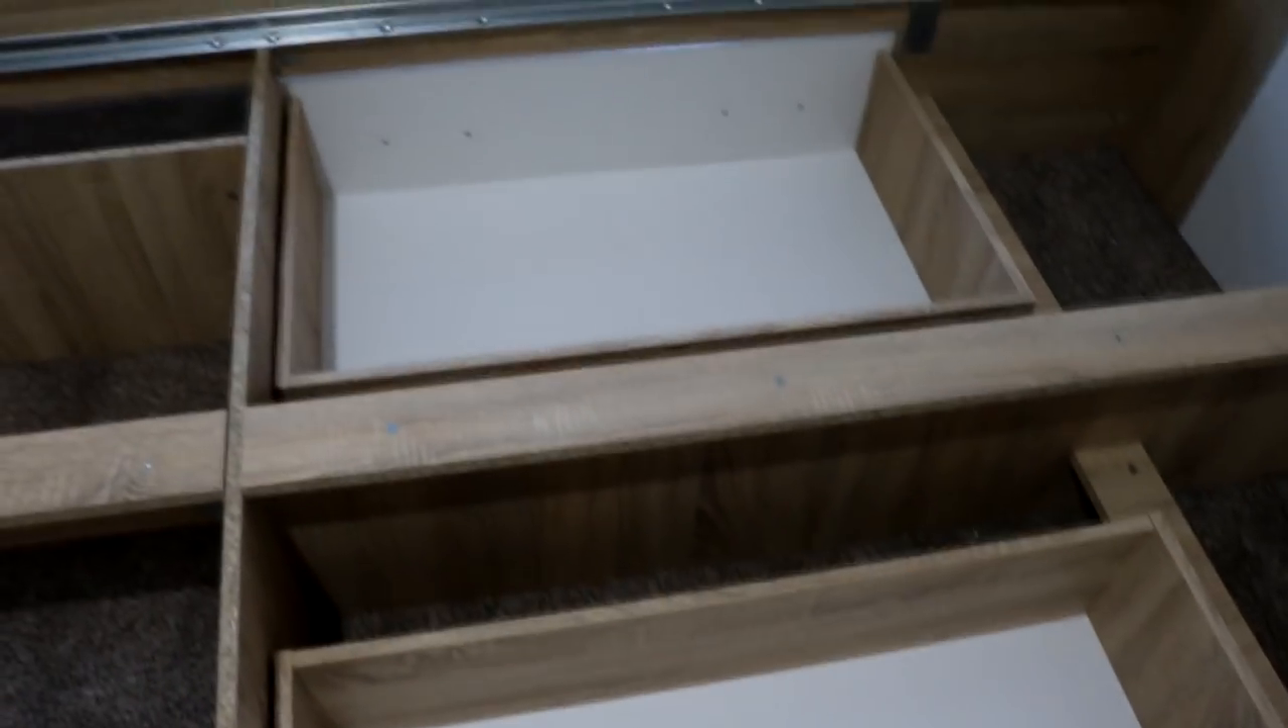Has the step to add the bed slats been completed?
No.